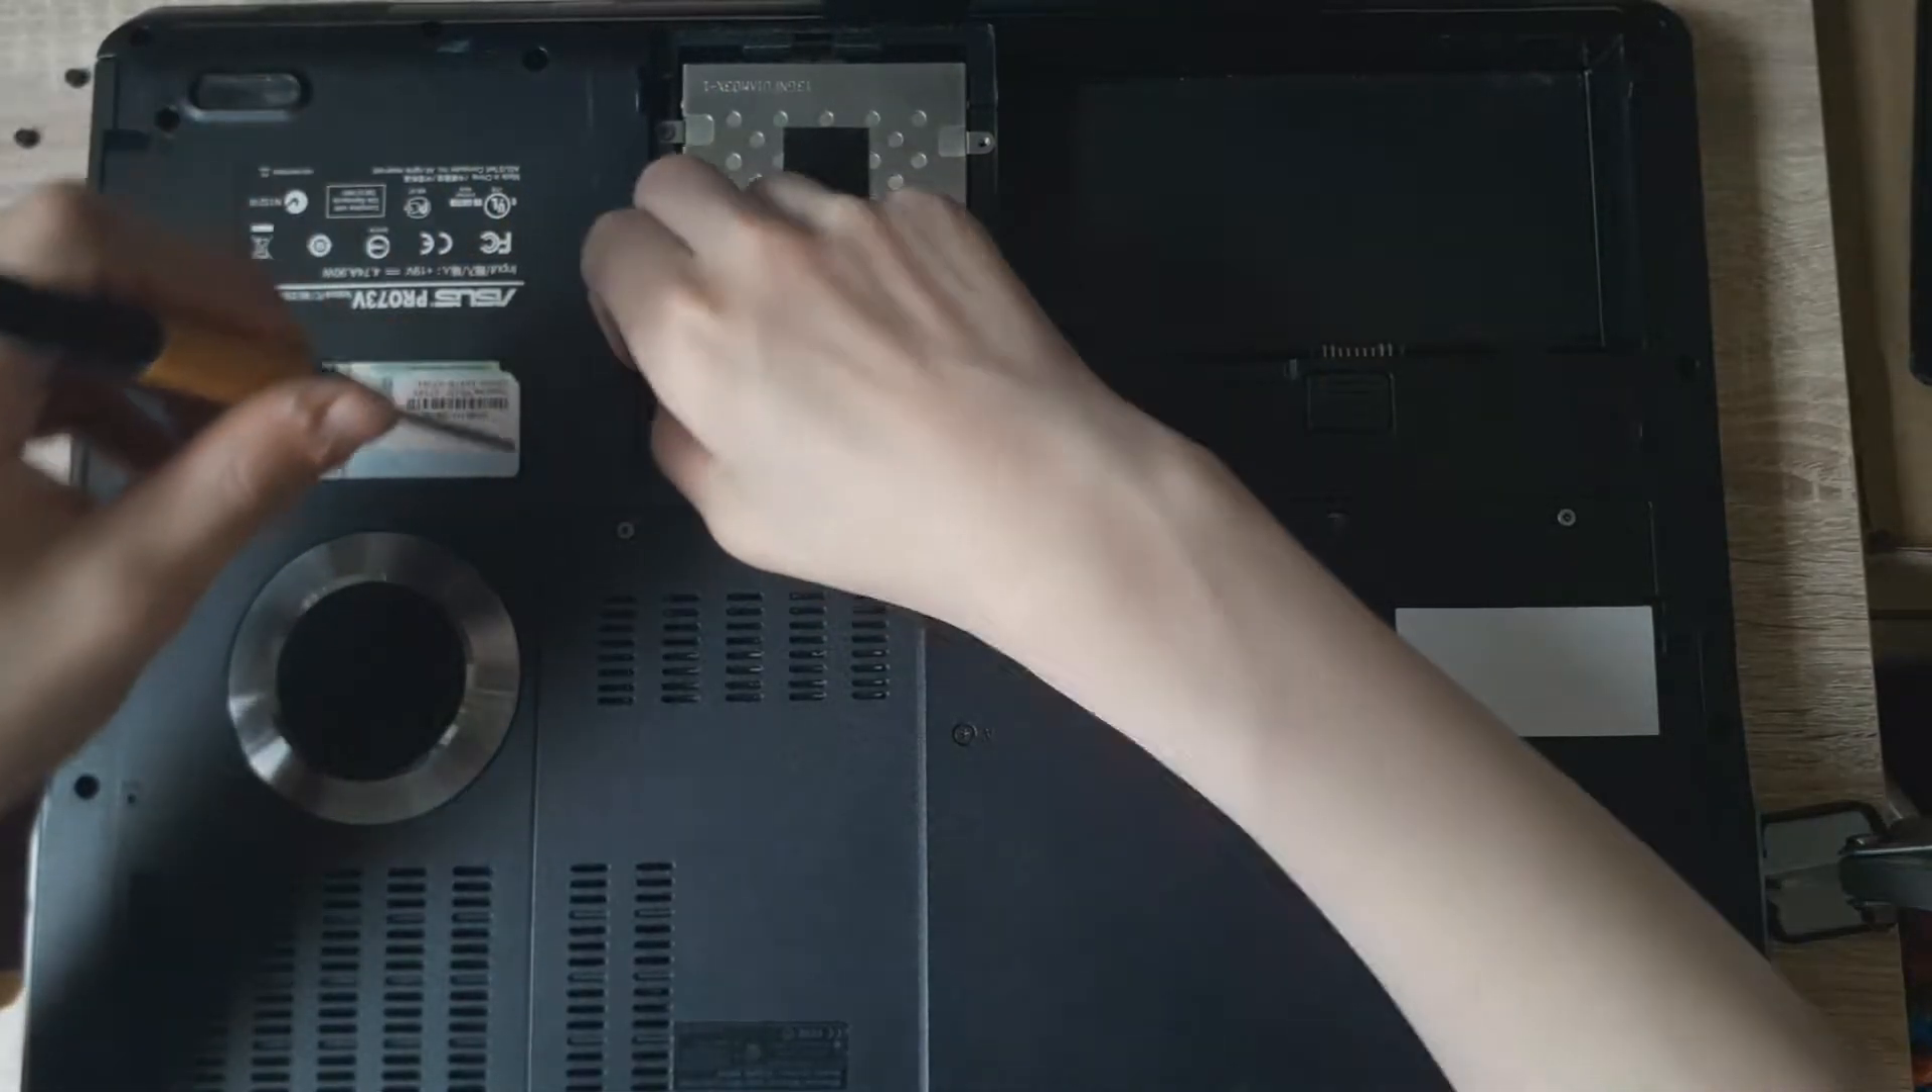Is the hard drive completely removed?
No.